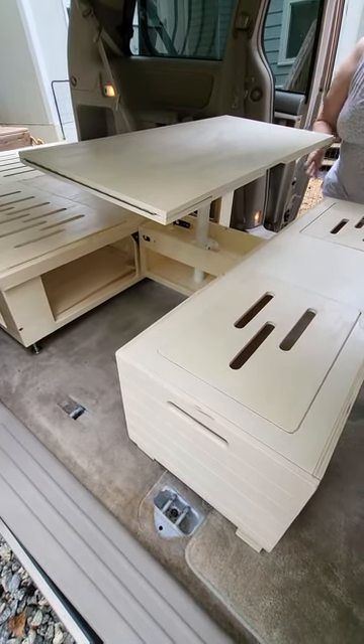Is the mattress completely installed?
No.